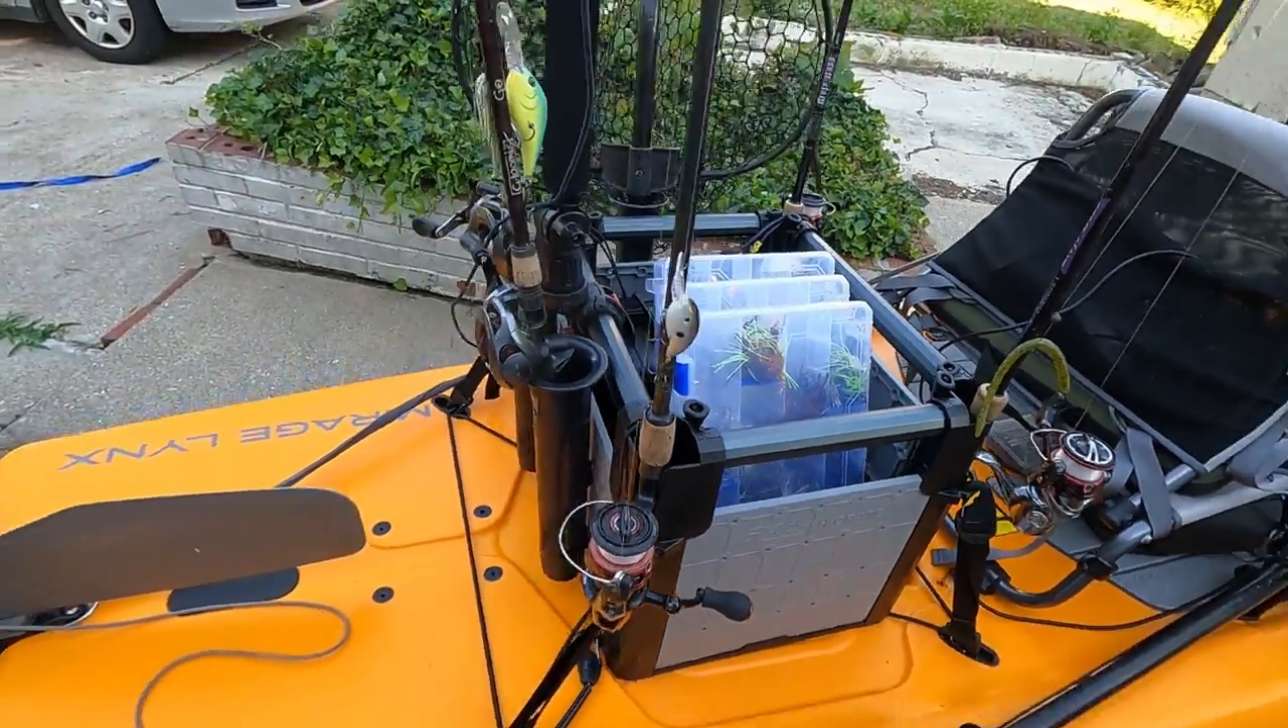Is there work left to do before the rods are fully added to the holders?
No.